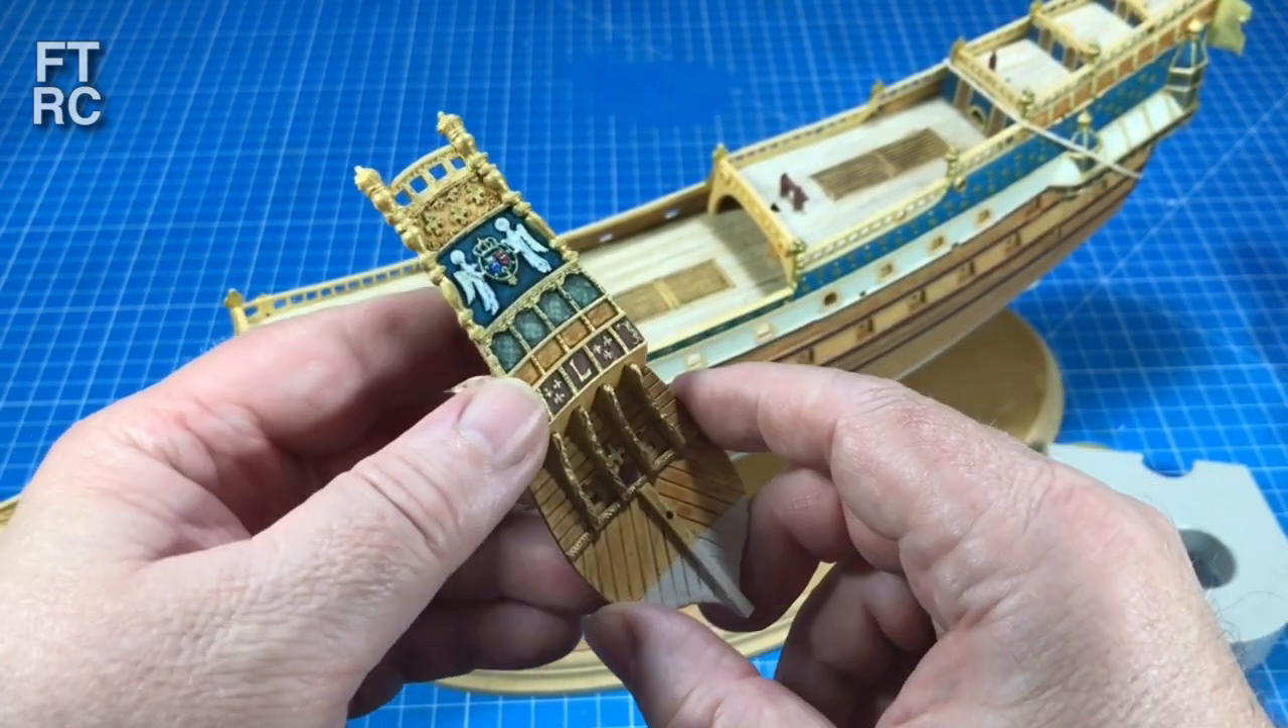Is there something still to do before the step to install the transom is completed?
Yes.